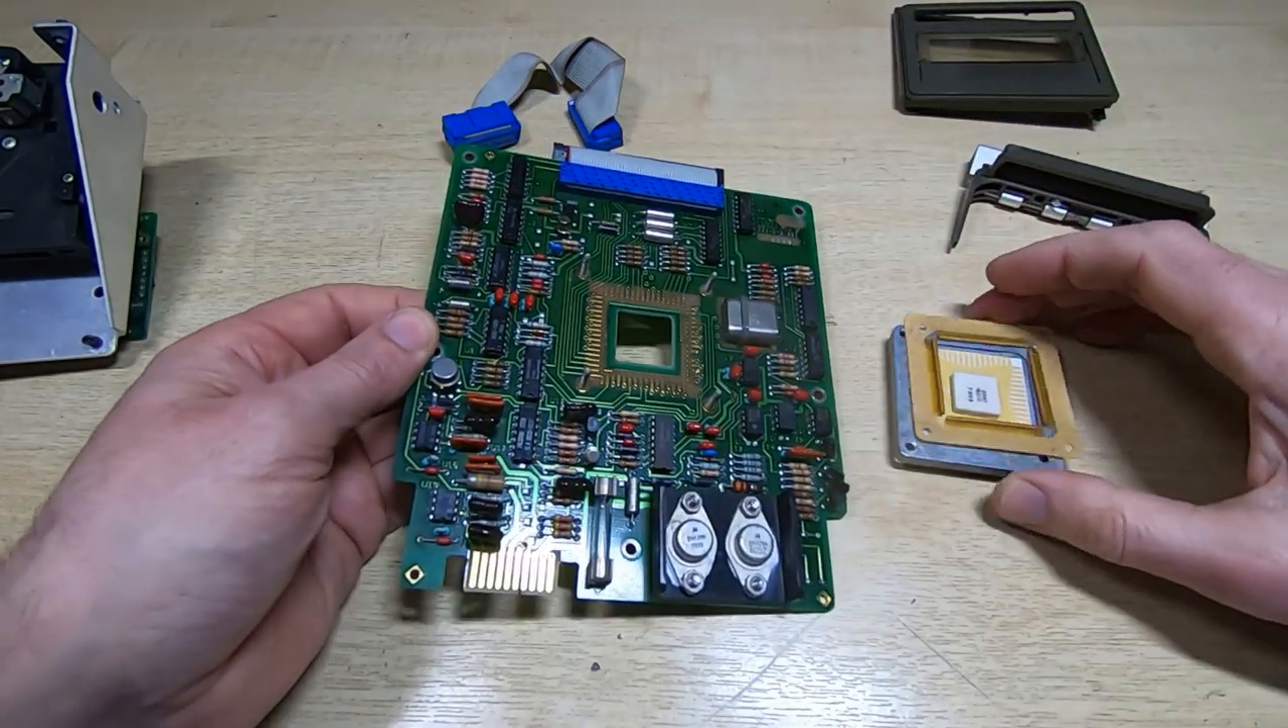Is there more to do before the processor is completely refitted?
Yes.